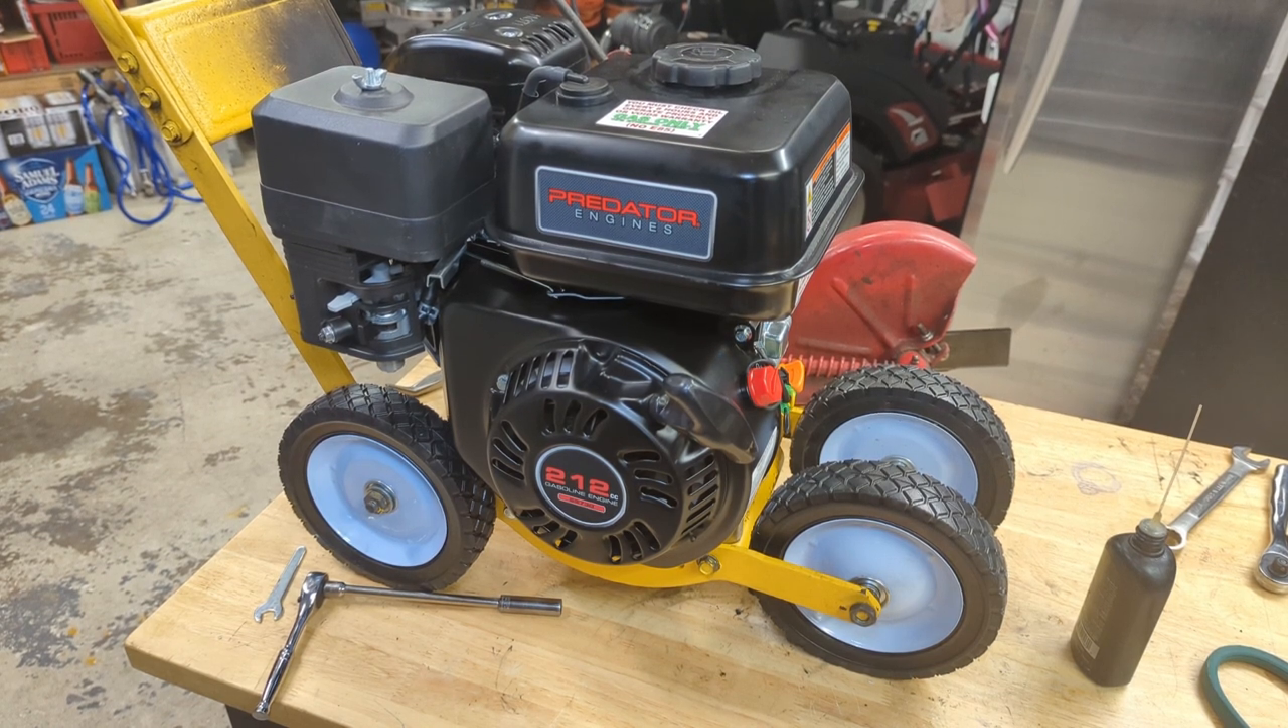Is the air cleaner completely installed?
Yes.